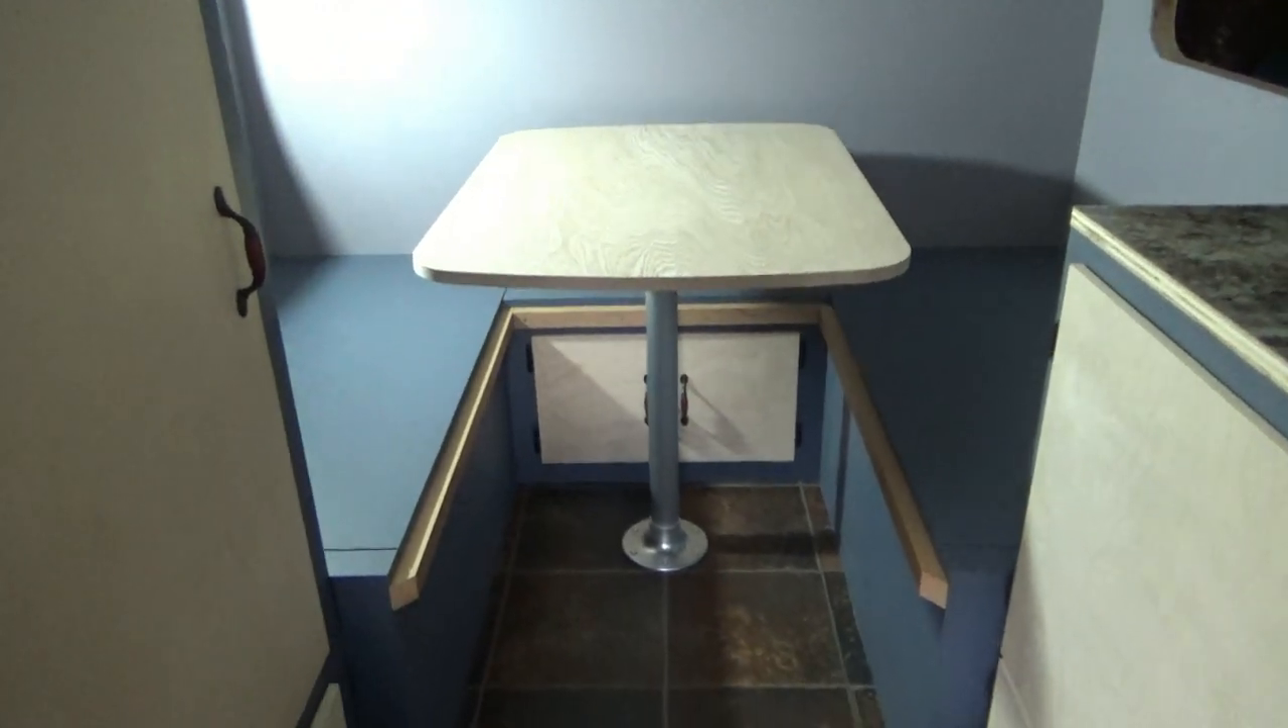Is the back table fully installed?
Yes.